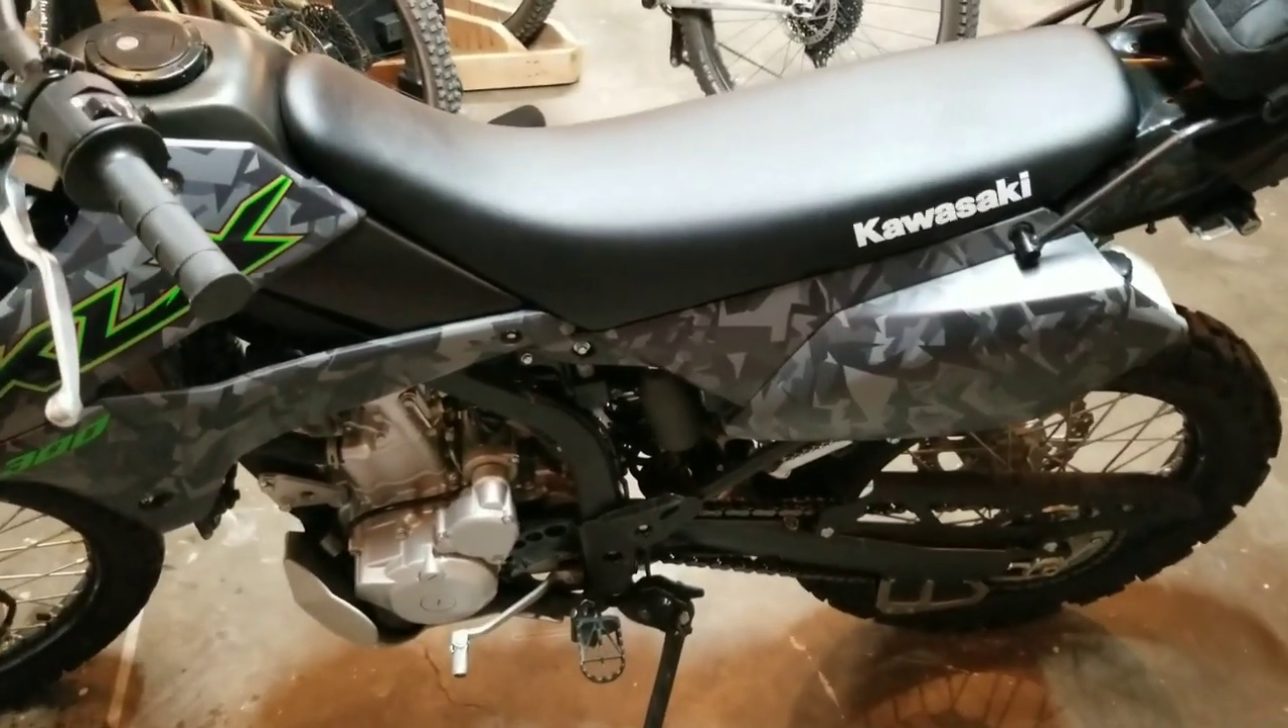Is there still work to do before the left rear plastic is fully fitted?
No.